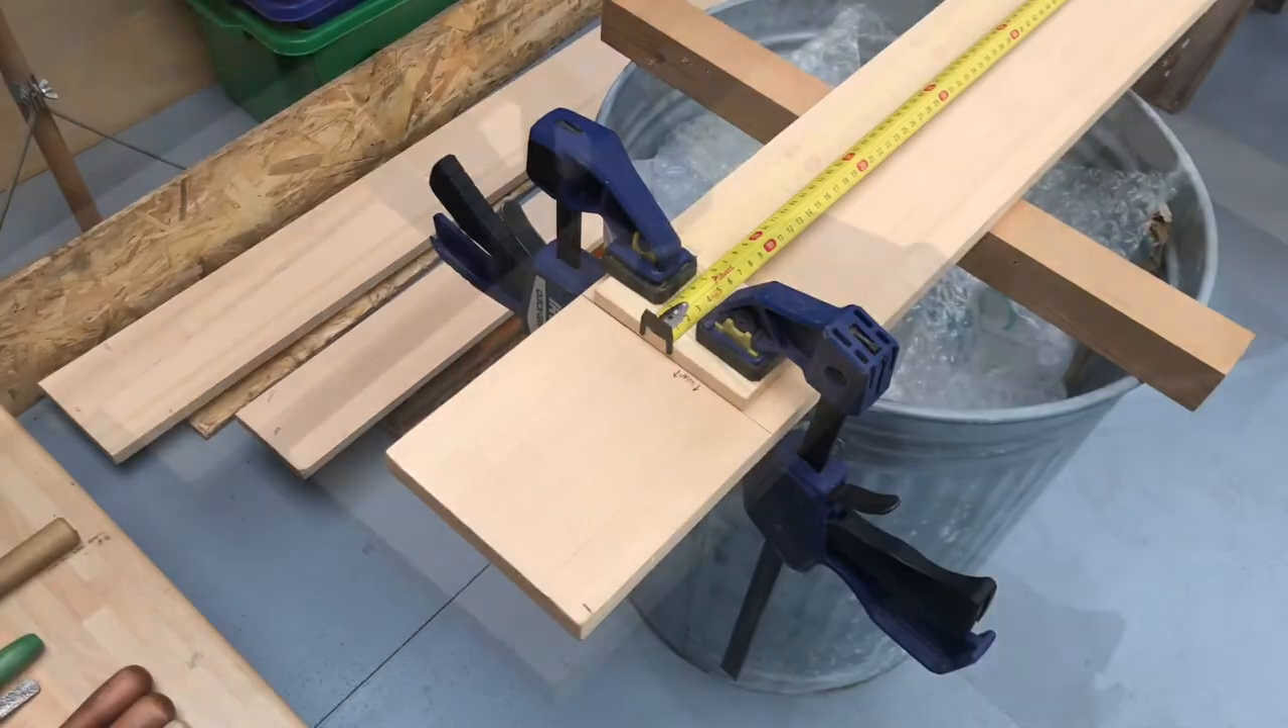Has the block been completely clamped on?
Yes.